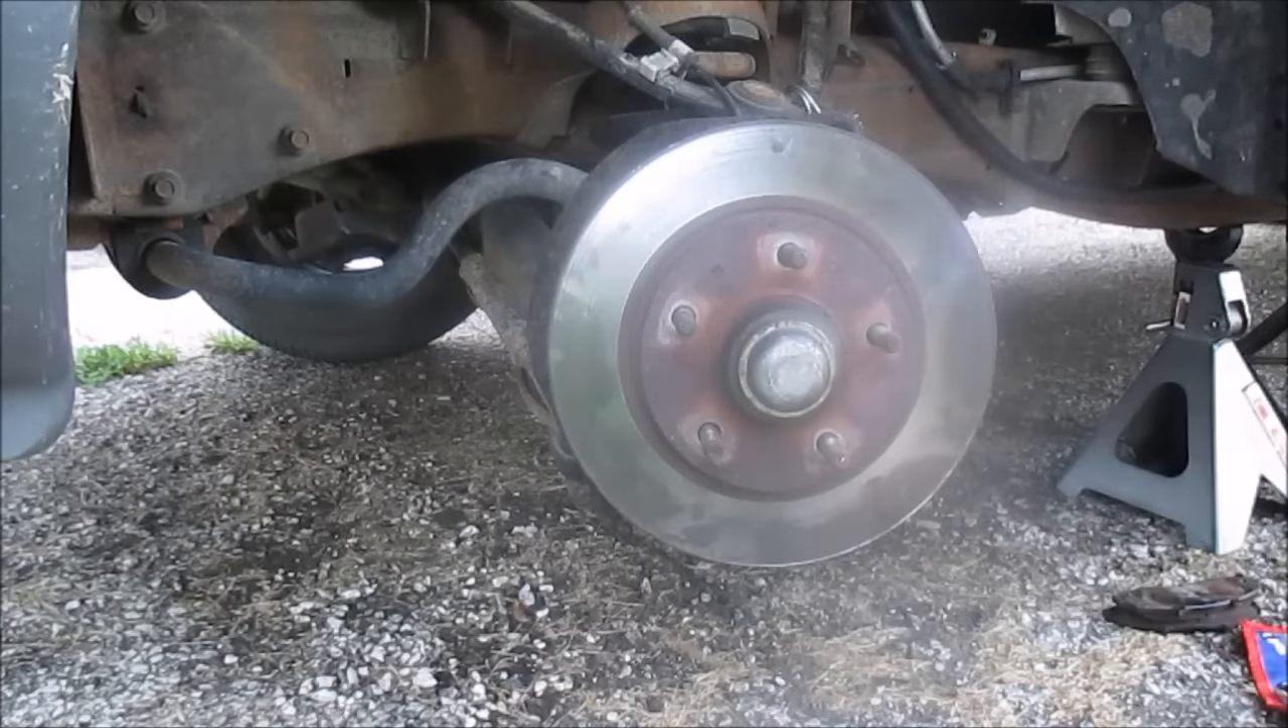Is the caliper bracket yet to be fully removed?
No.